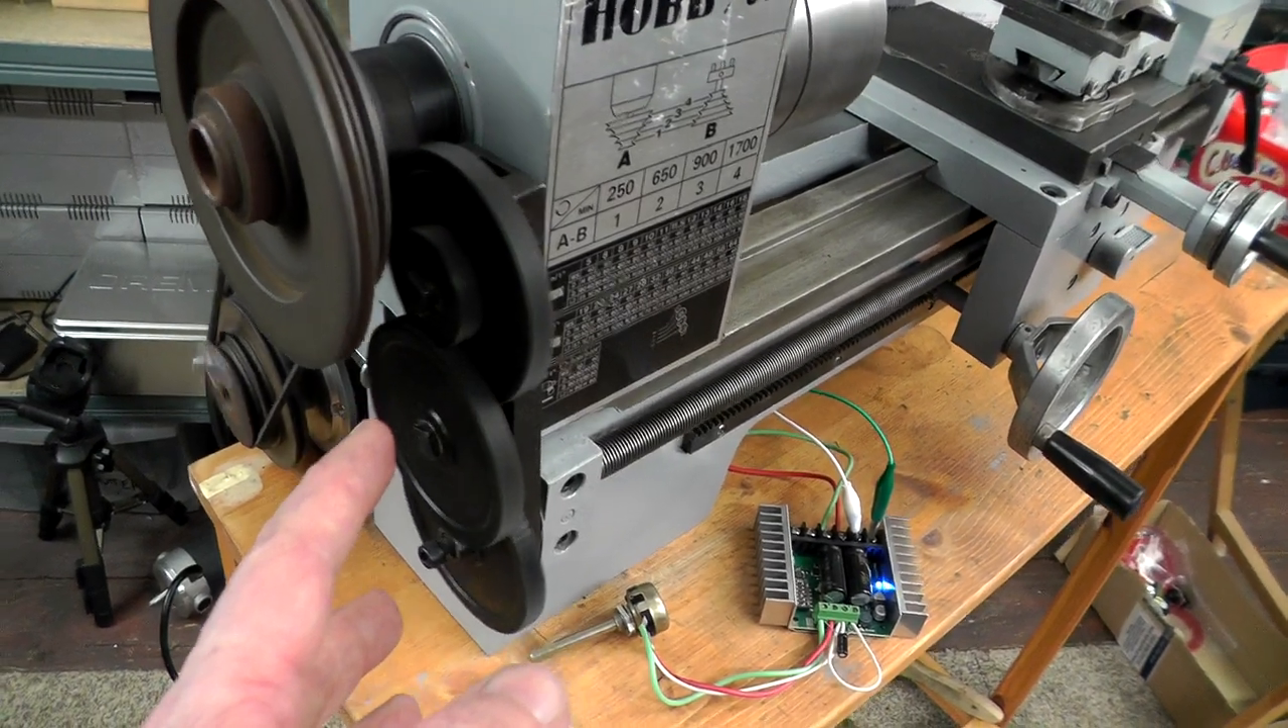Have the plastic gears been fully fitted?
Yes.